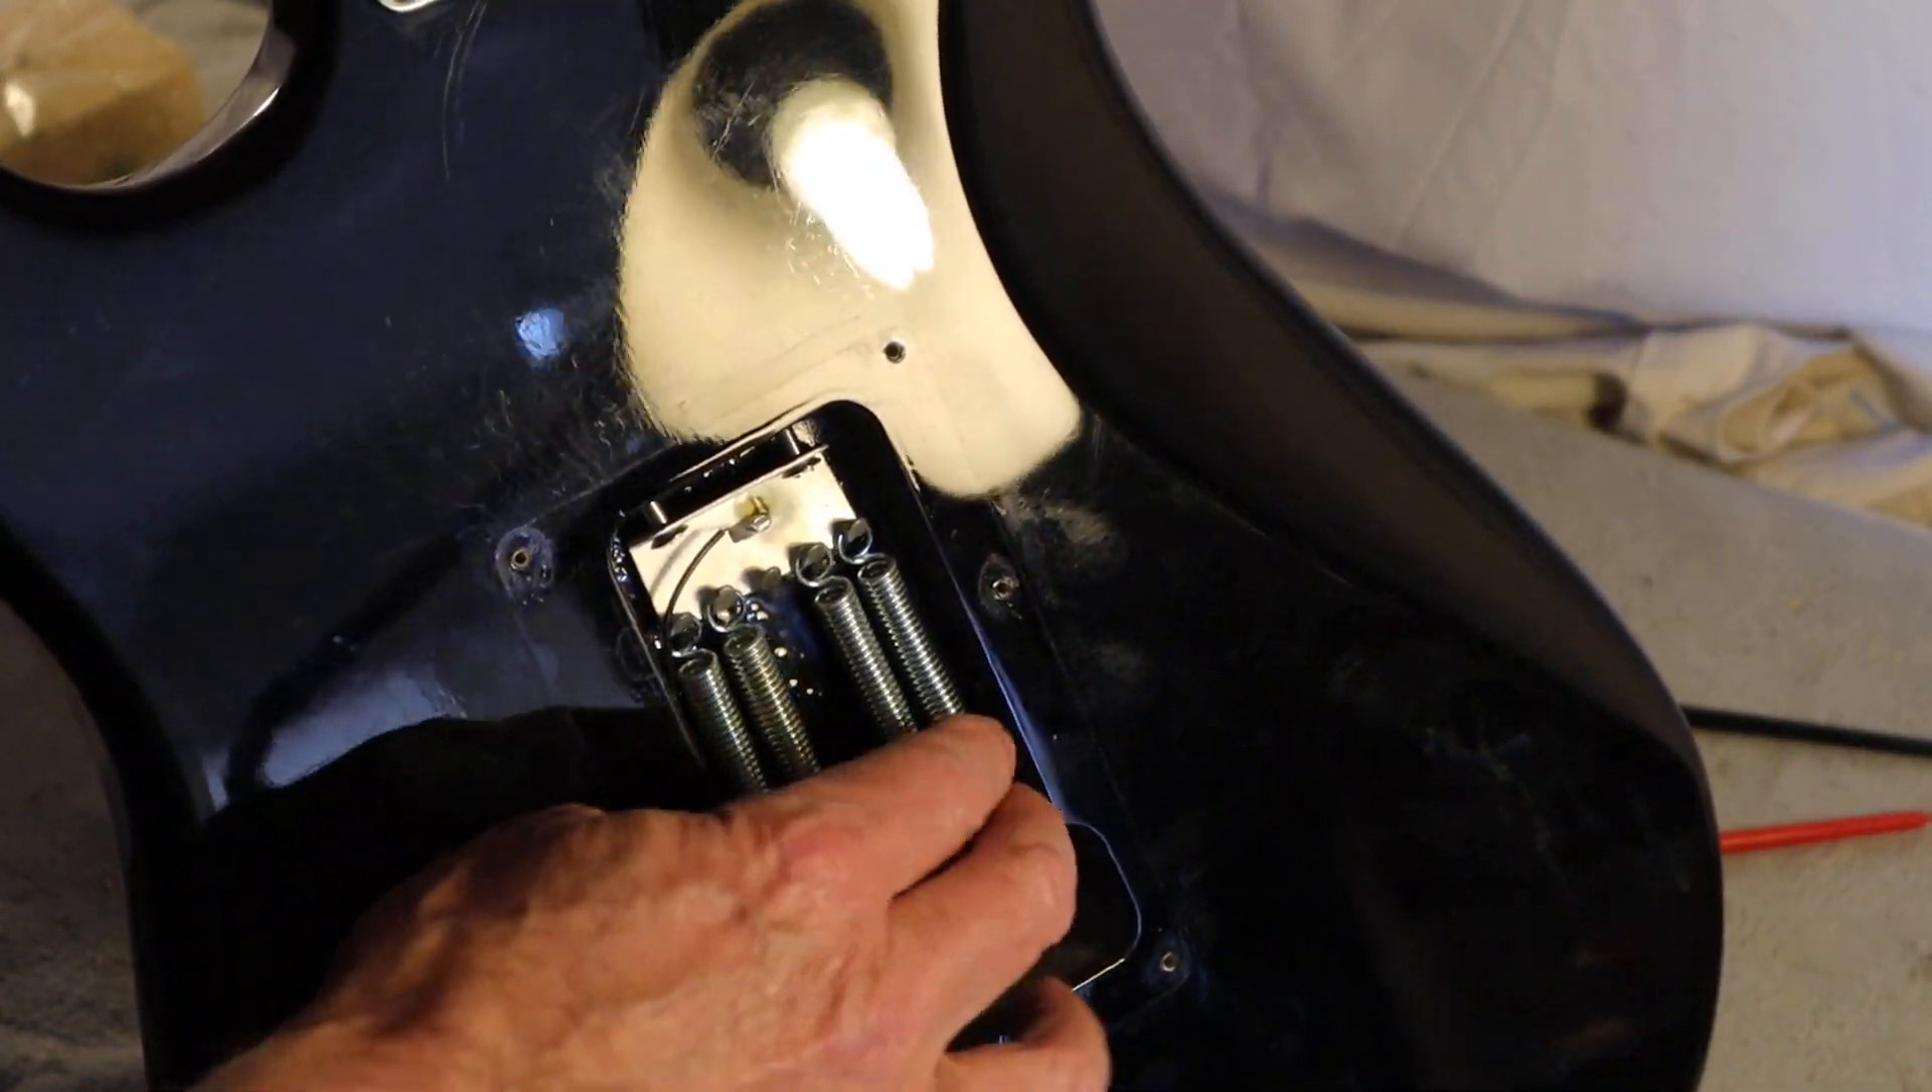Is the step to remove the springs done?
No.